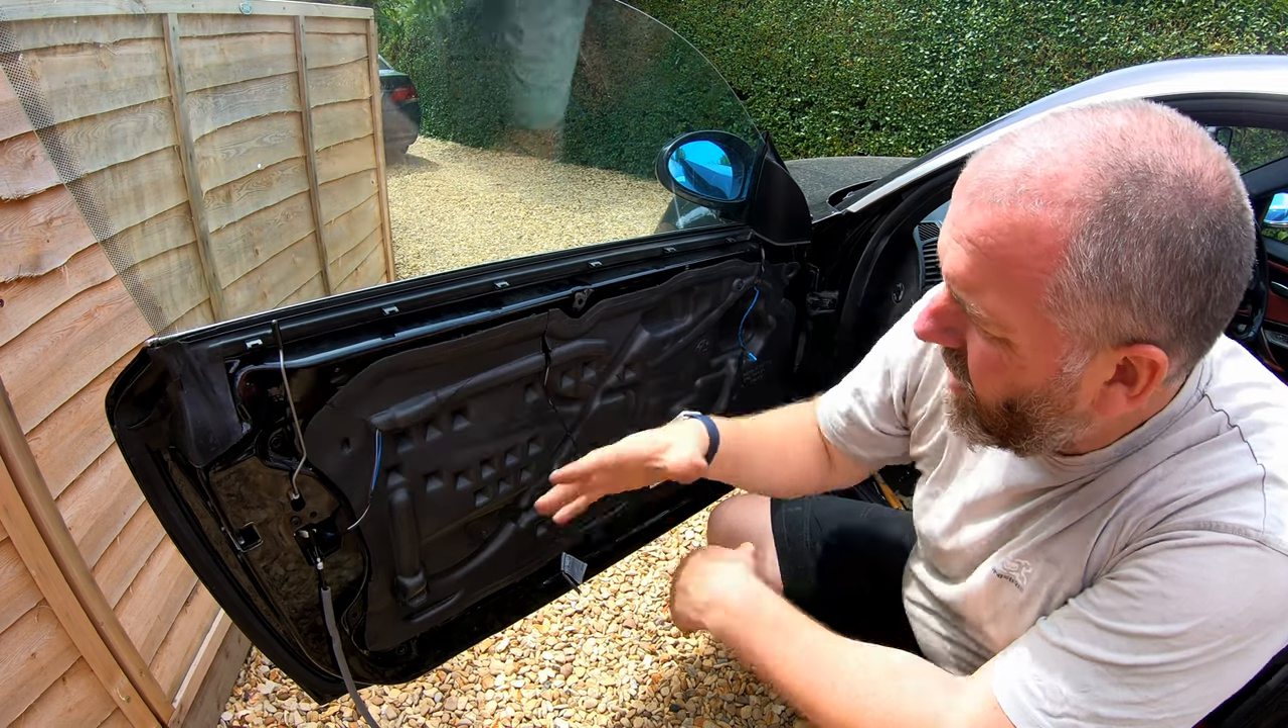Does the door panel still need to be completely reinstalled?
Yes.